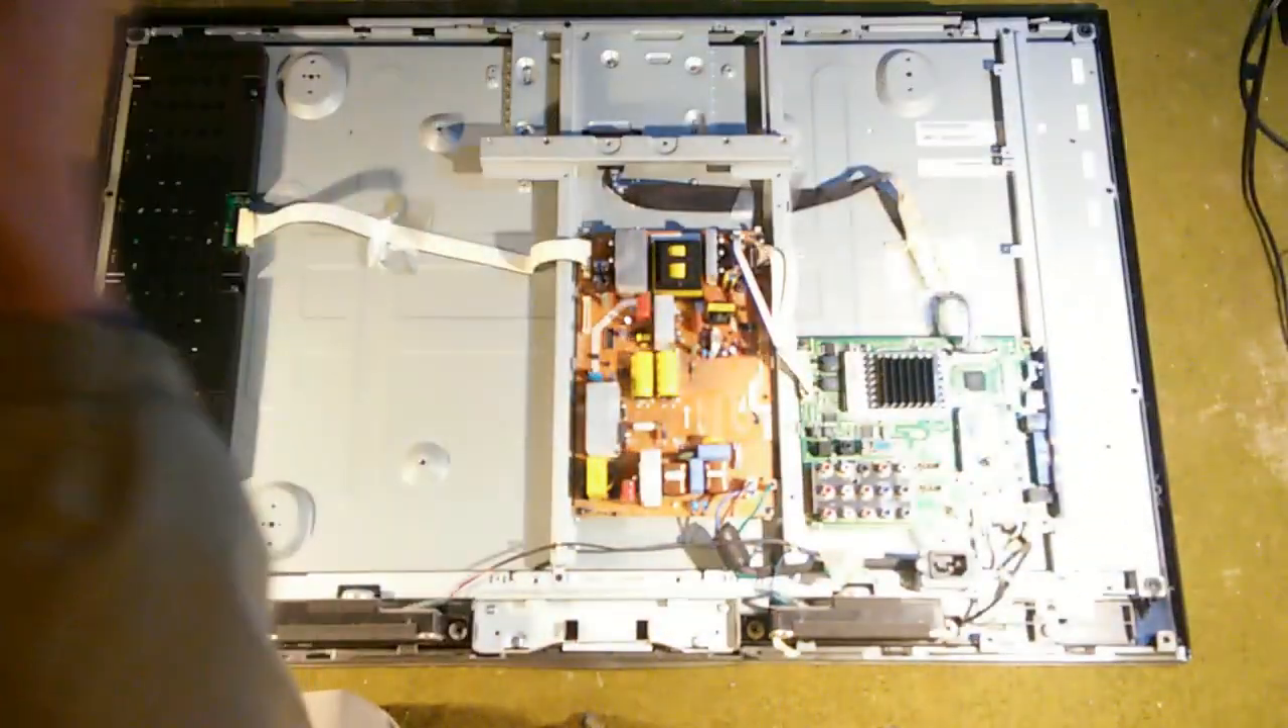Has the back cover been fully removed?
Yes.